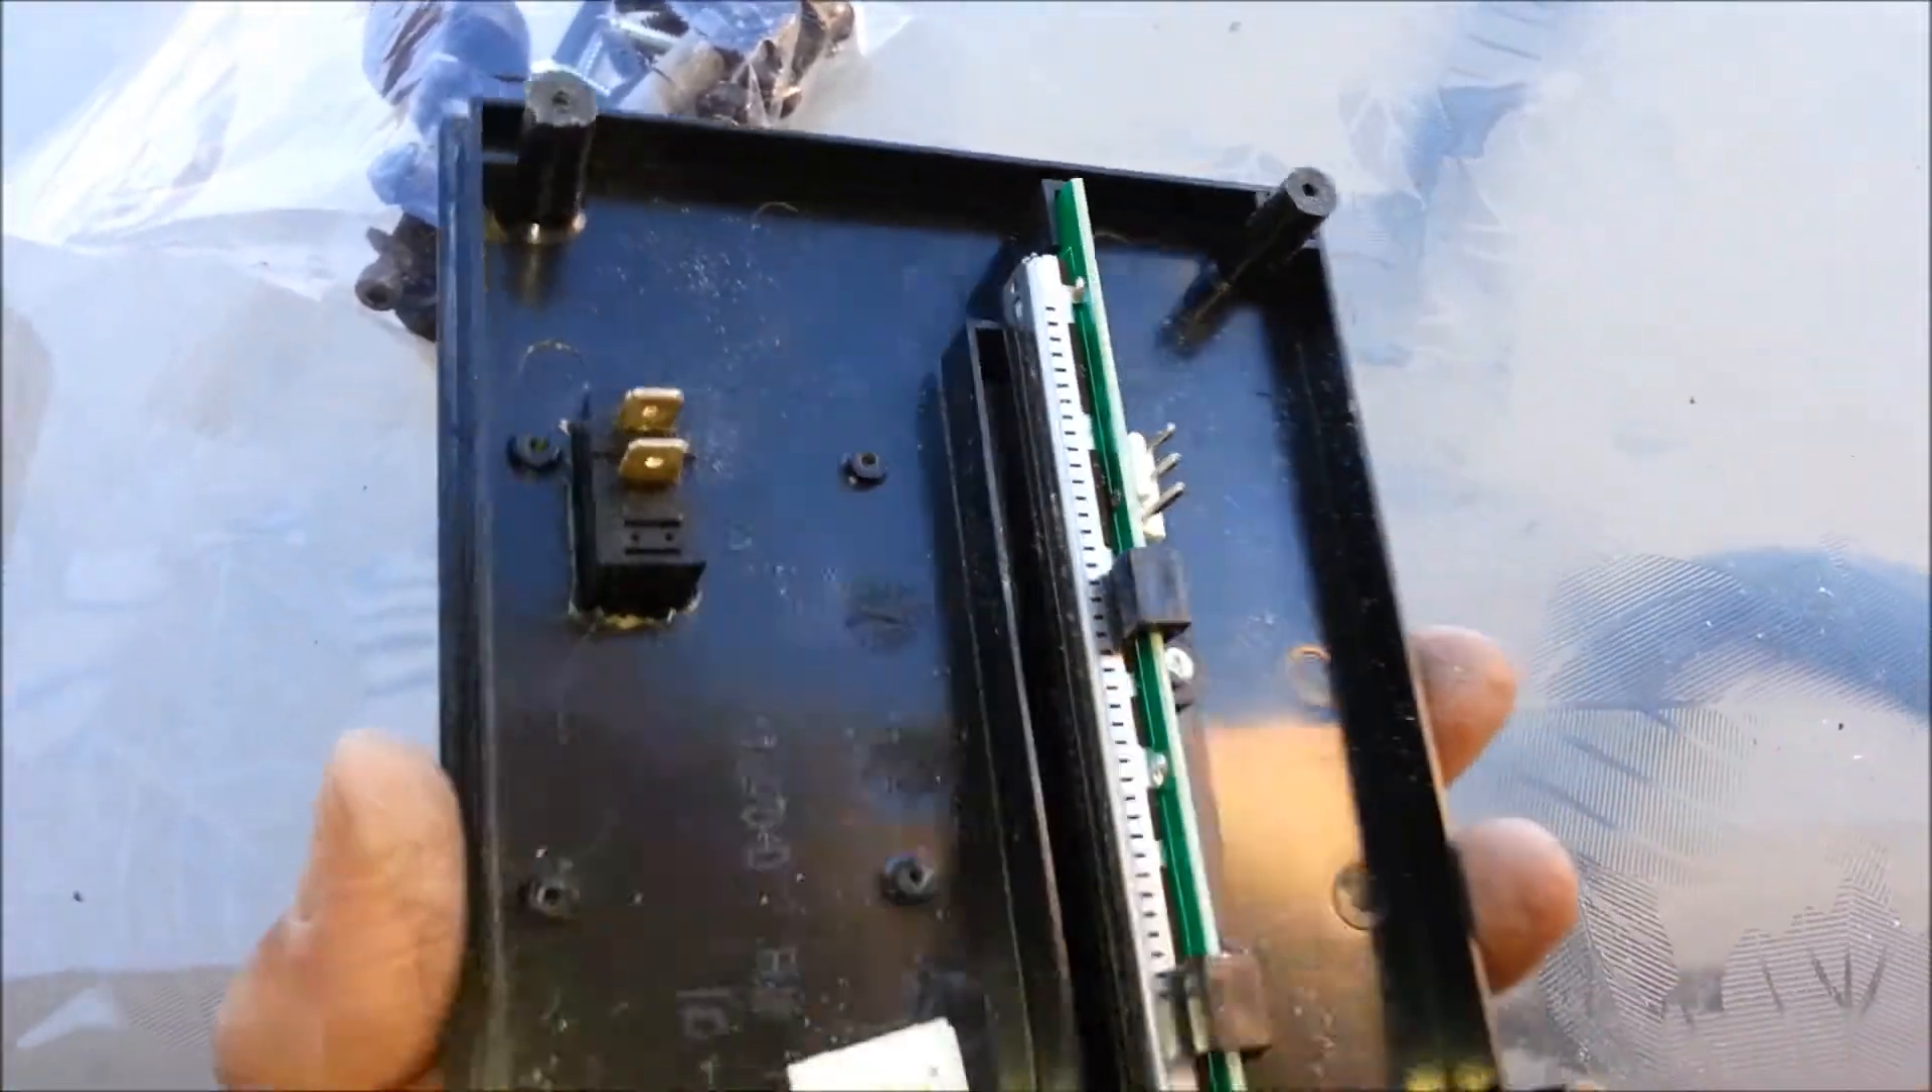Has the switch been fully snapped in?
Yes.